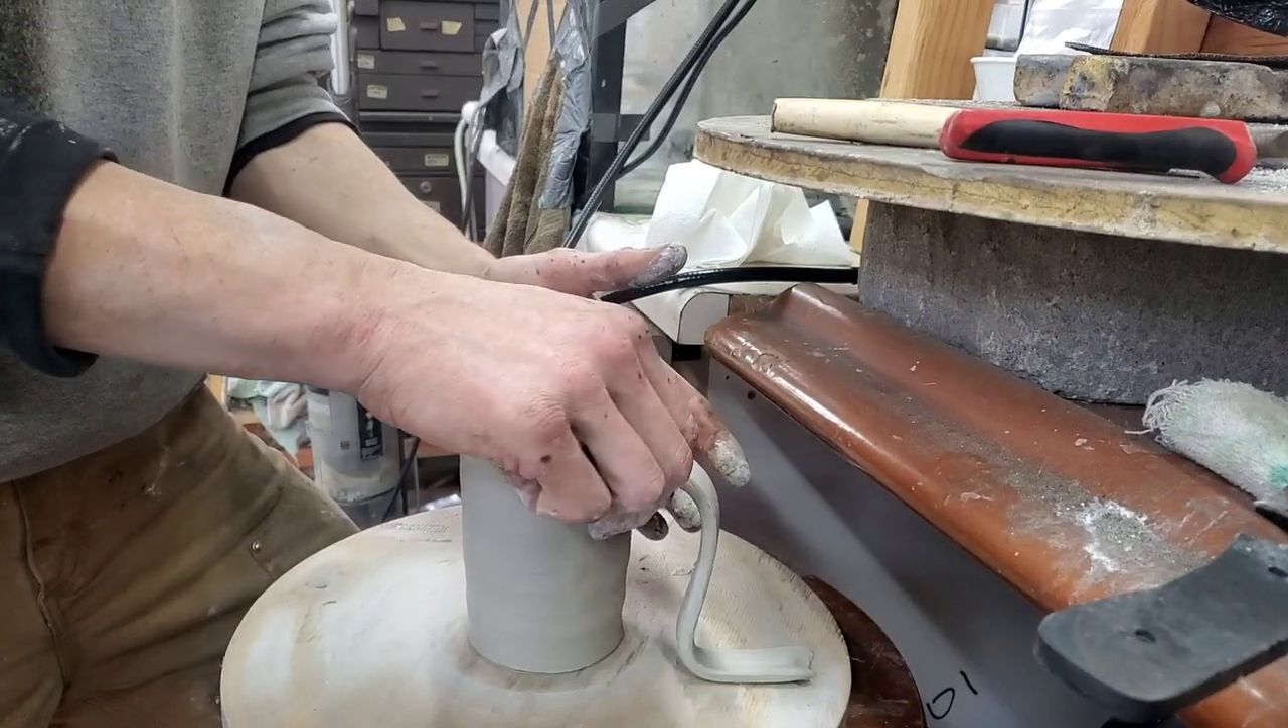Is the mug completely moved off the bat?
No.